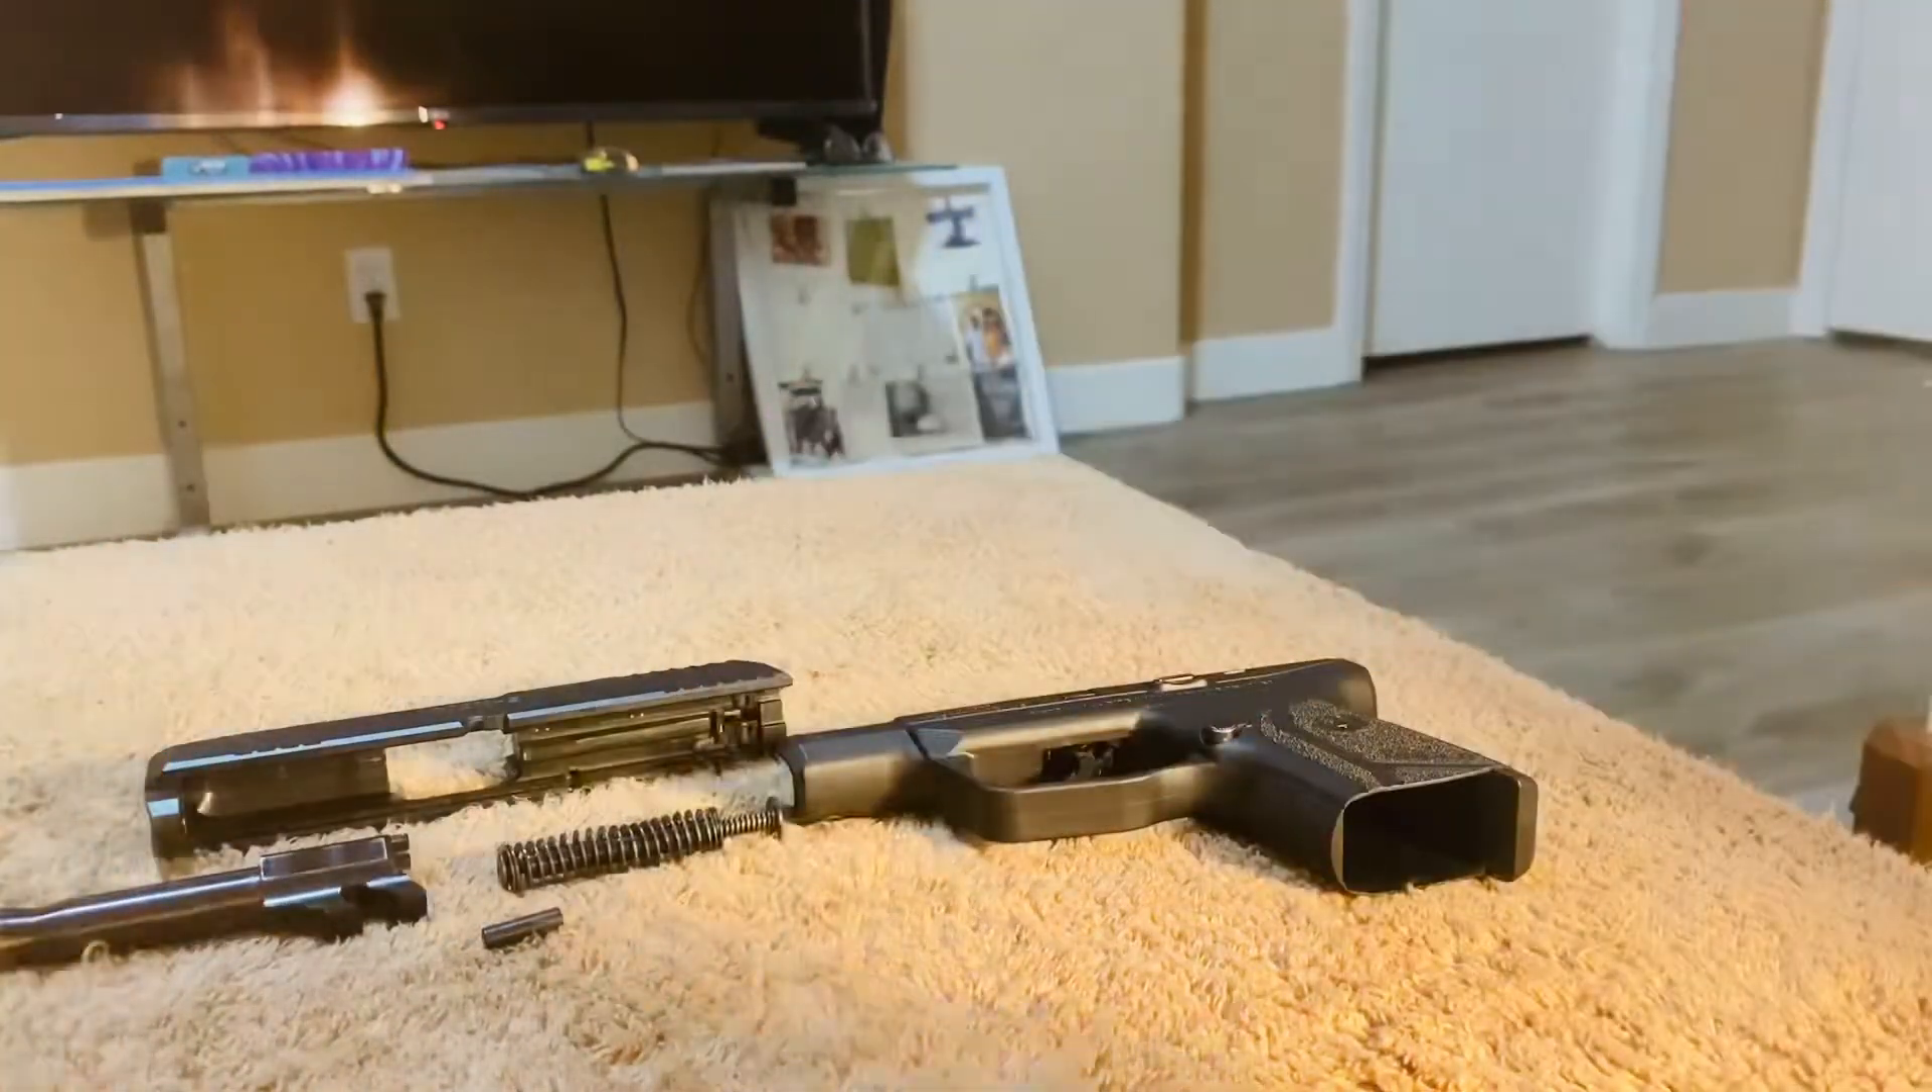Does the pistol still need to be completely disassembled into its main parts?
No.